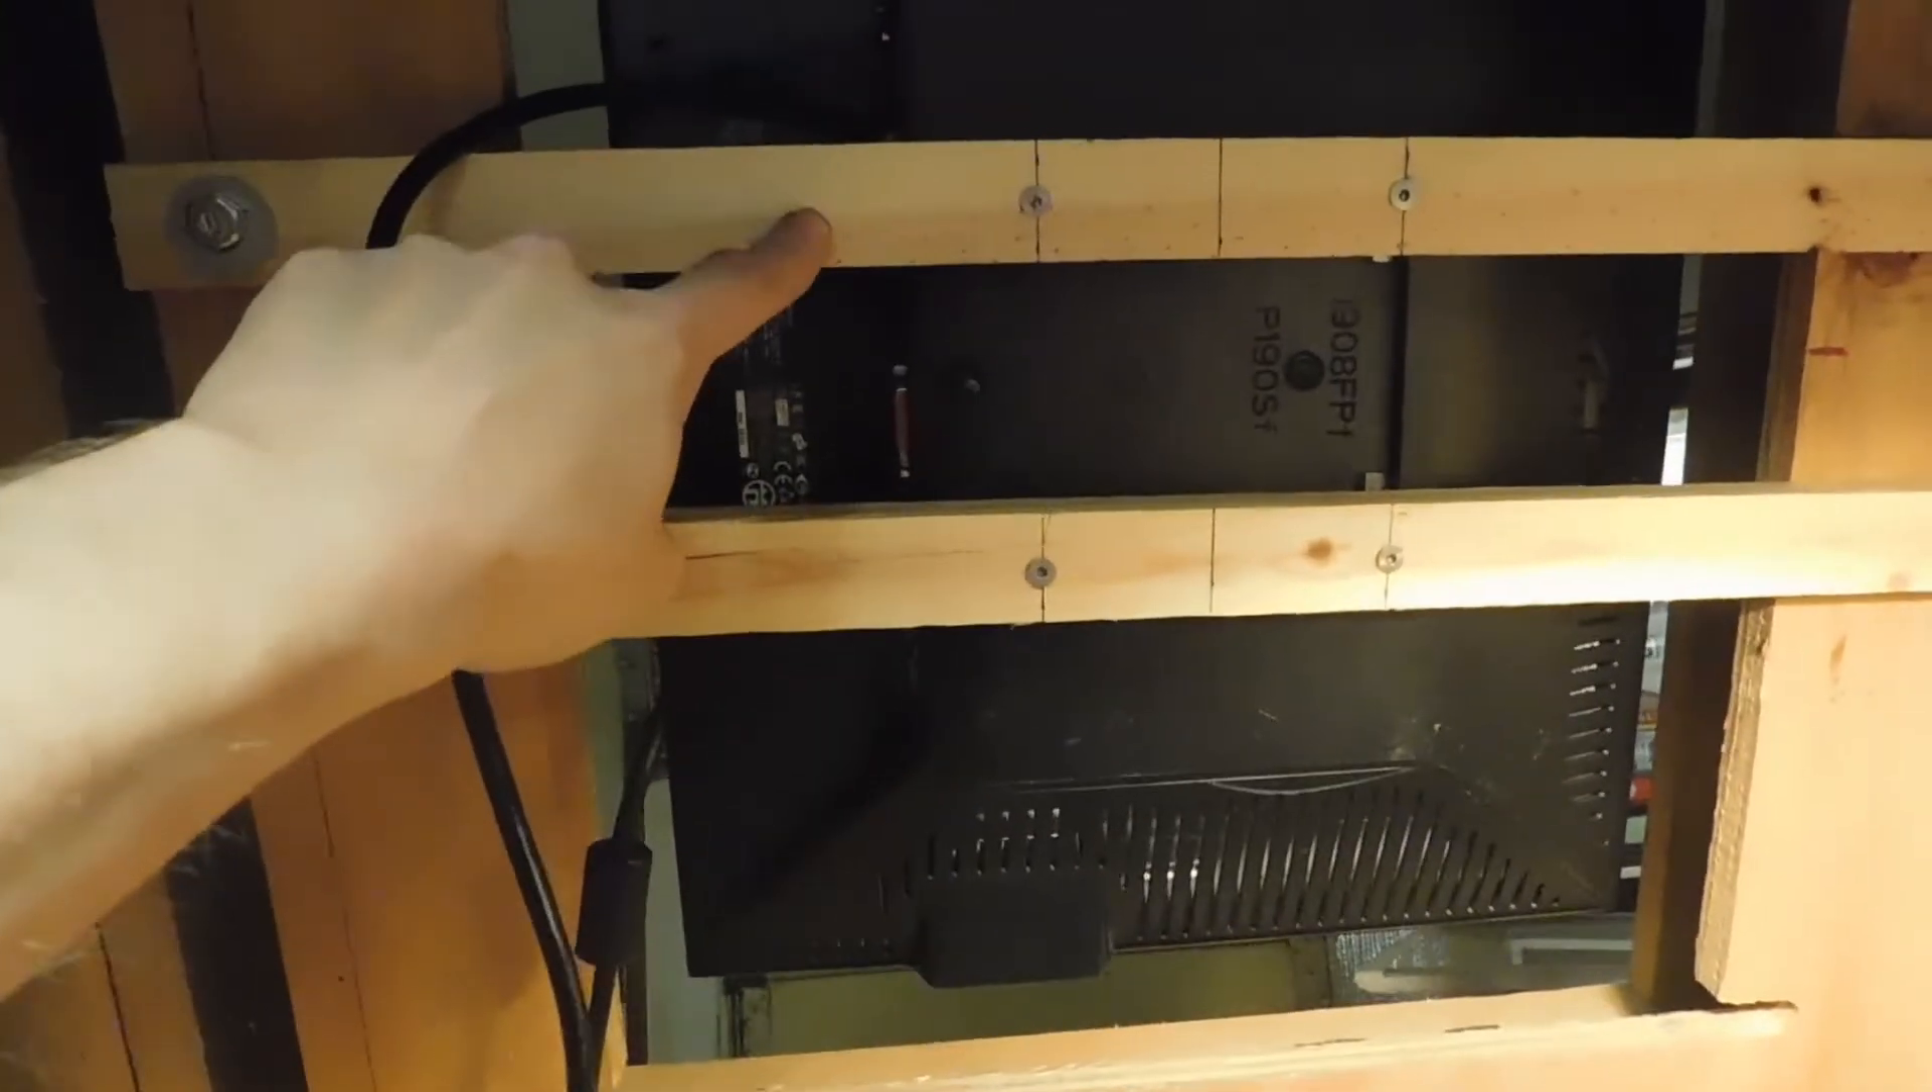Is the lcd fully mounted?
Yes.